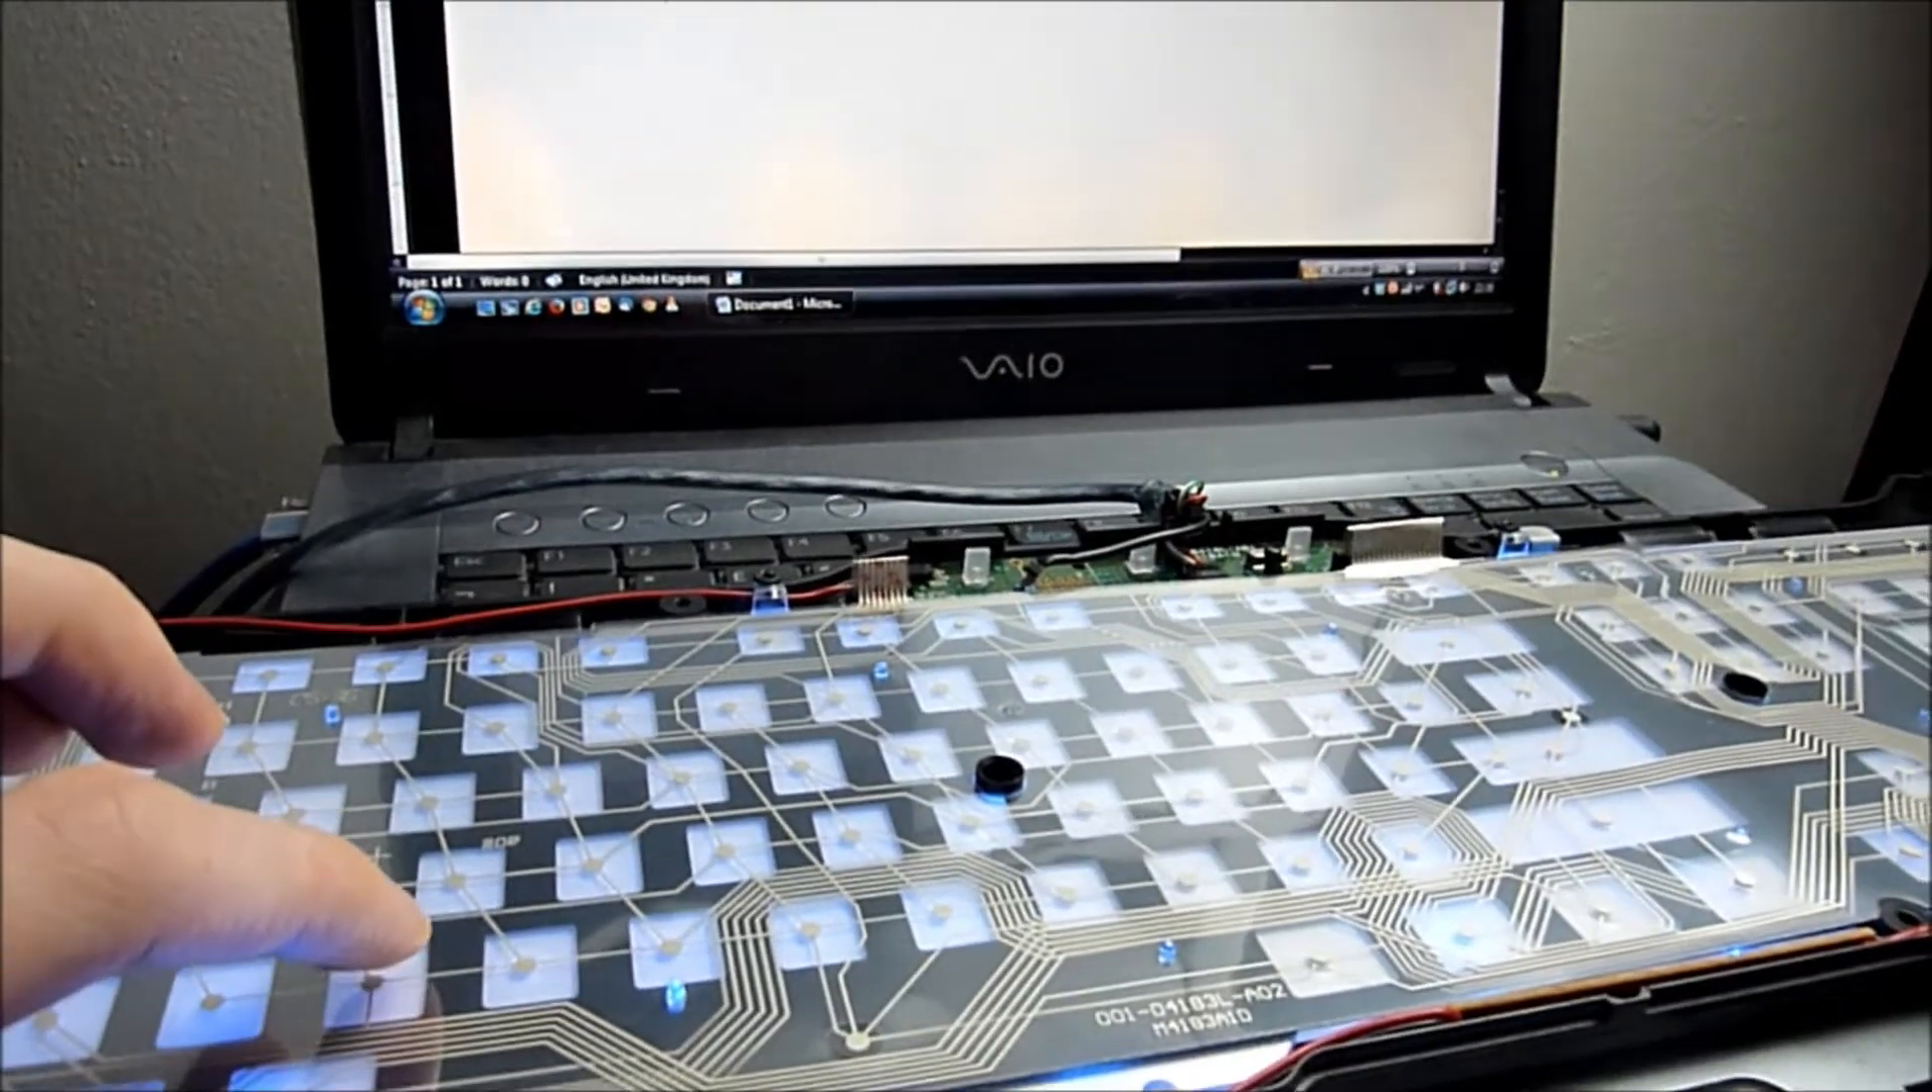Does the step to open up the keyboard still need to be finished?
No.